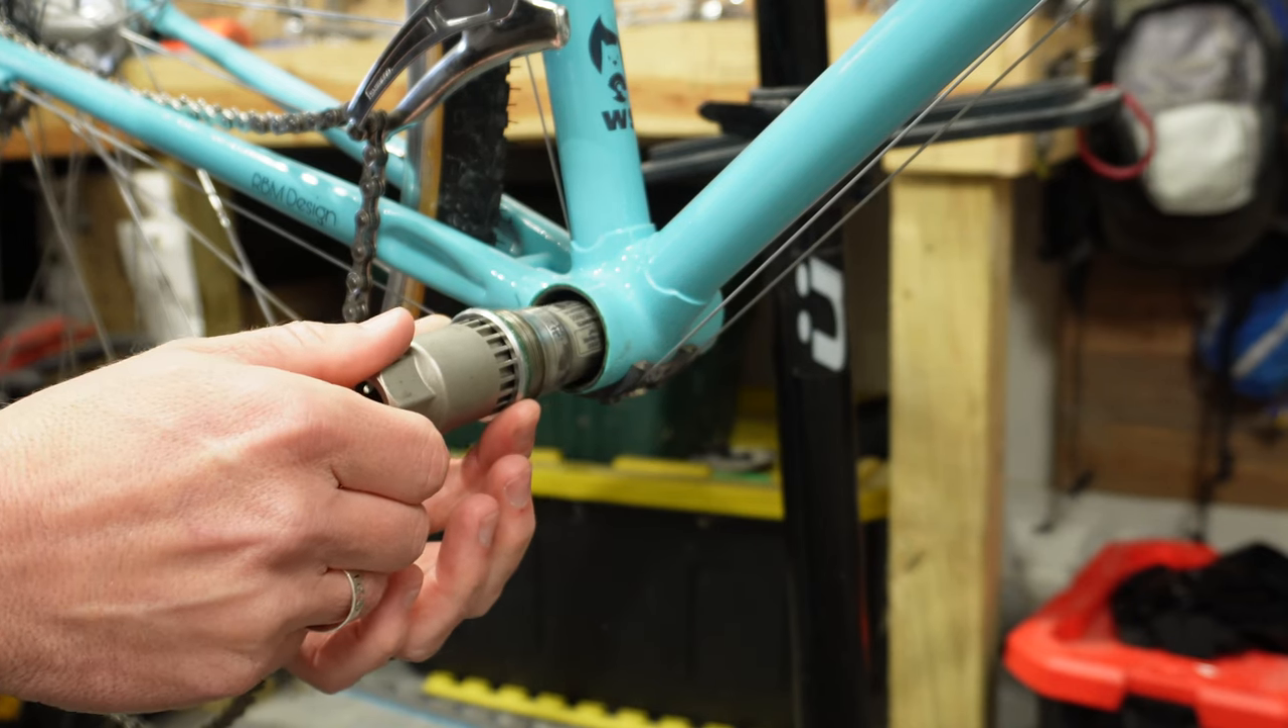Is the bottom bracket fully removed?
No.